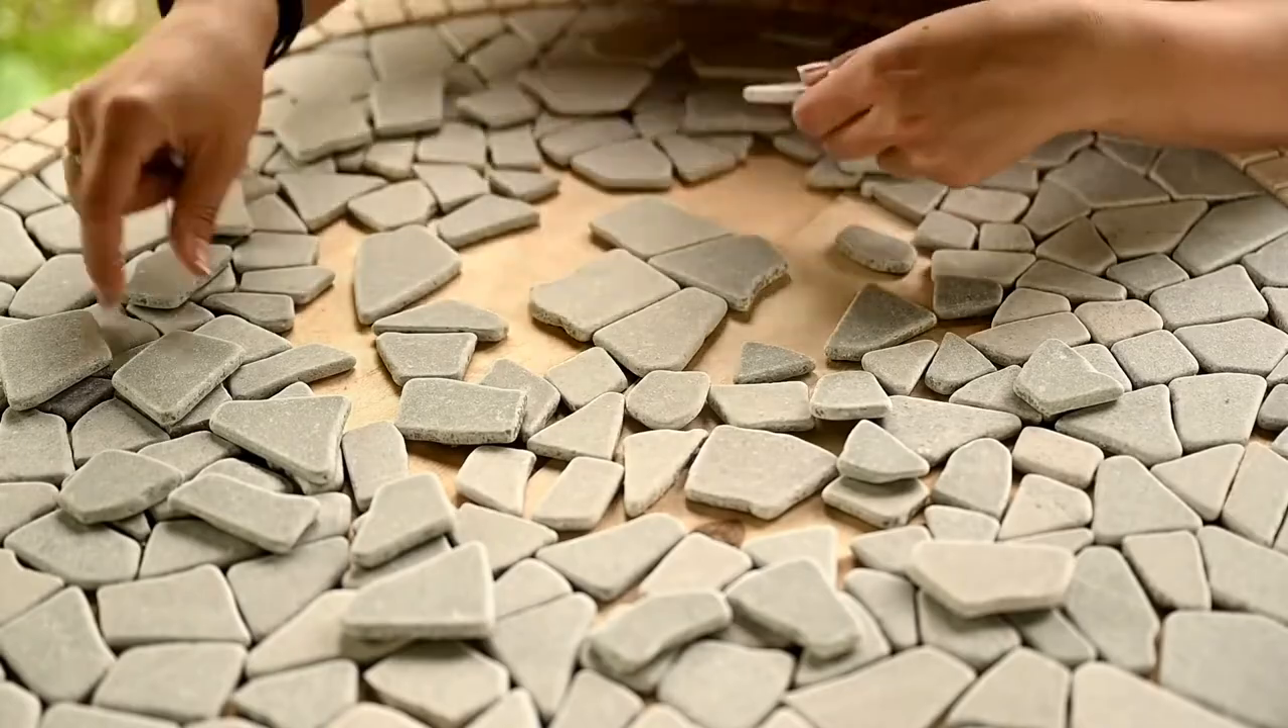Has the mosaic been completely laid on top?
No.